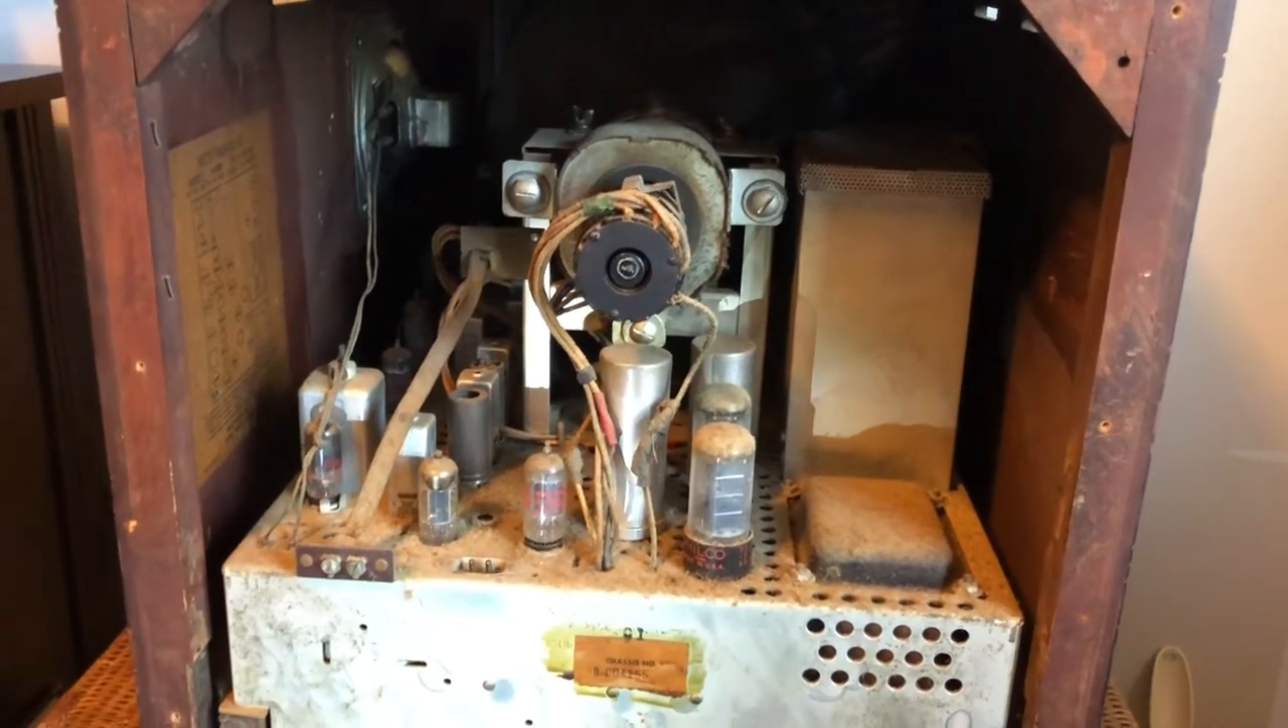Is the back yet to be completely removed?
No.